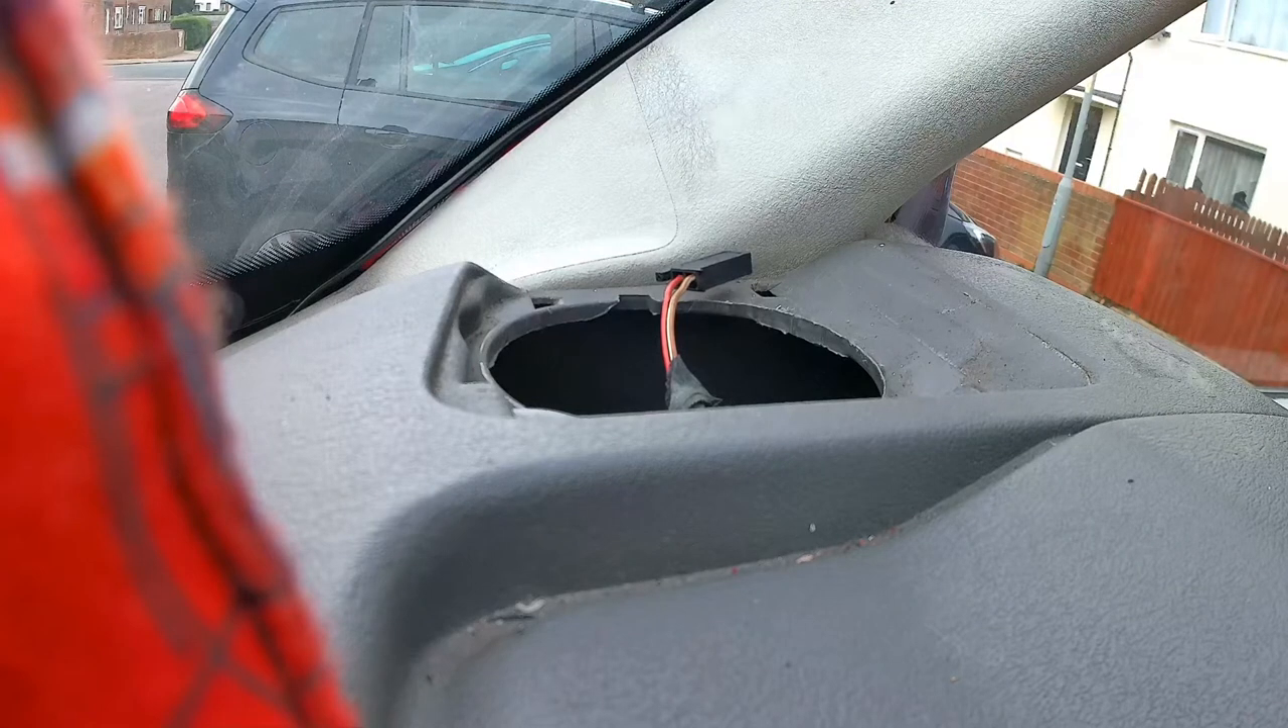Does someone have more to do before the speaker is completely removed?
No.